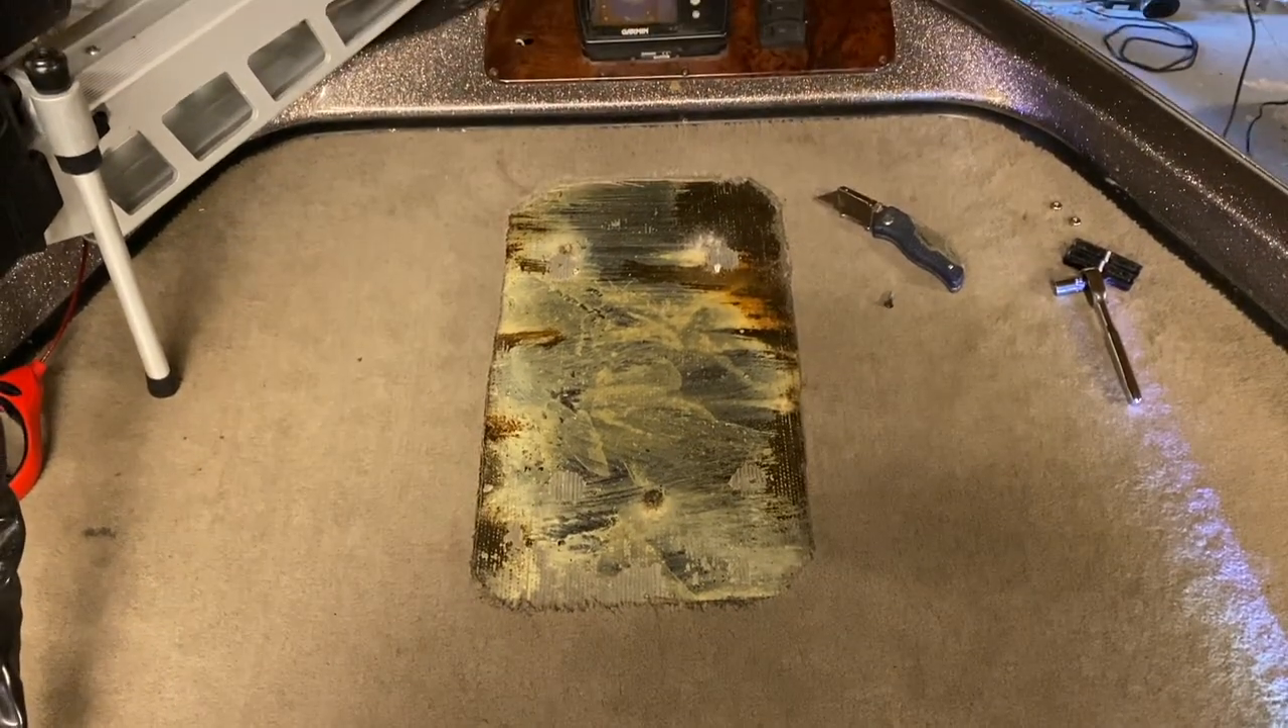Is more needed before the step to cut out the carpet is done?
No.